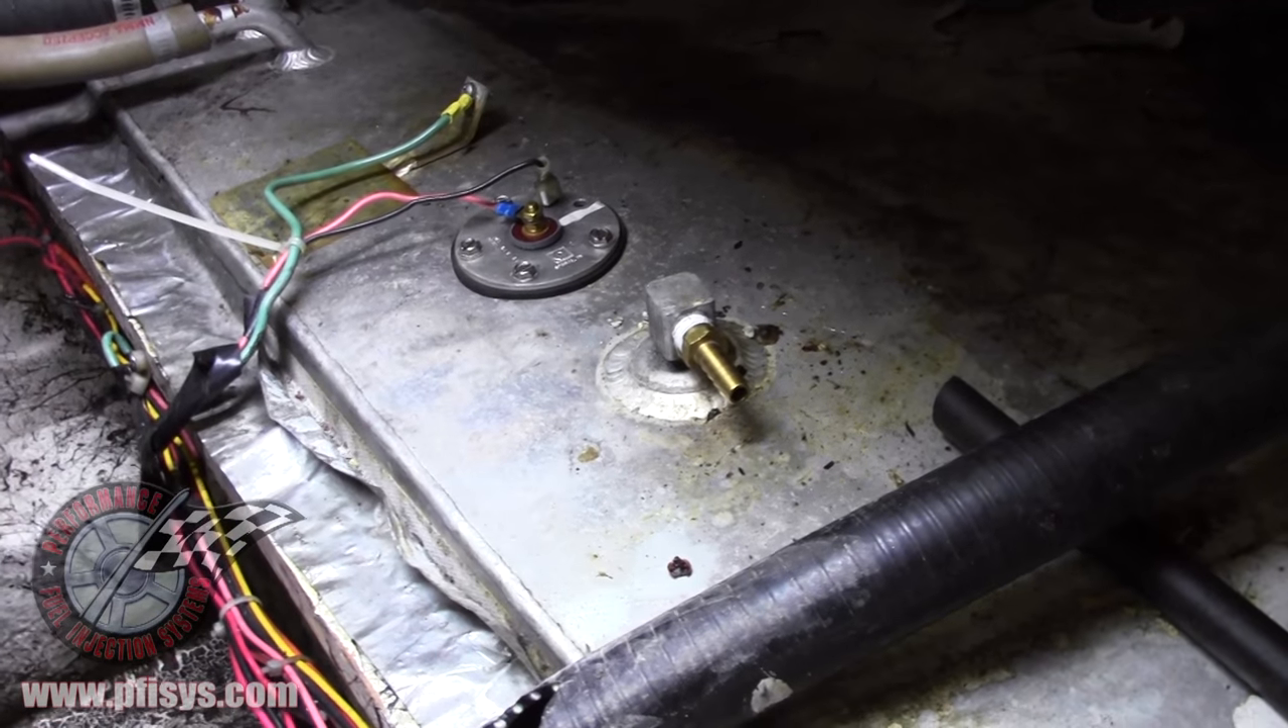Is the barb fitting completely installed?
Yes.